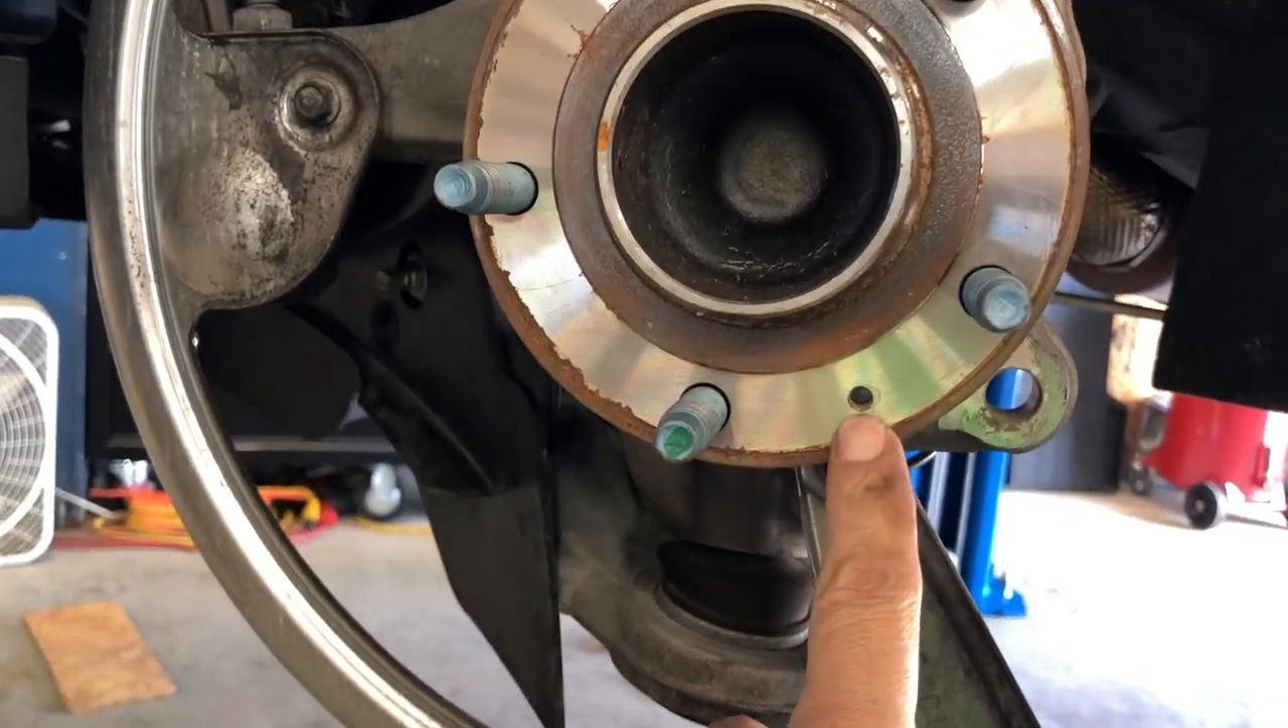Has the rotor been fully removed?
Yes.